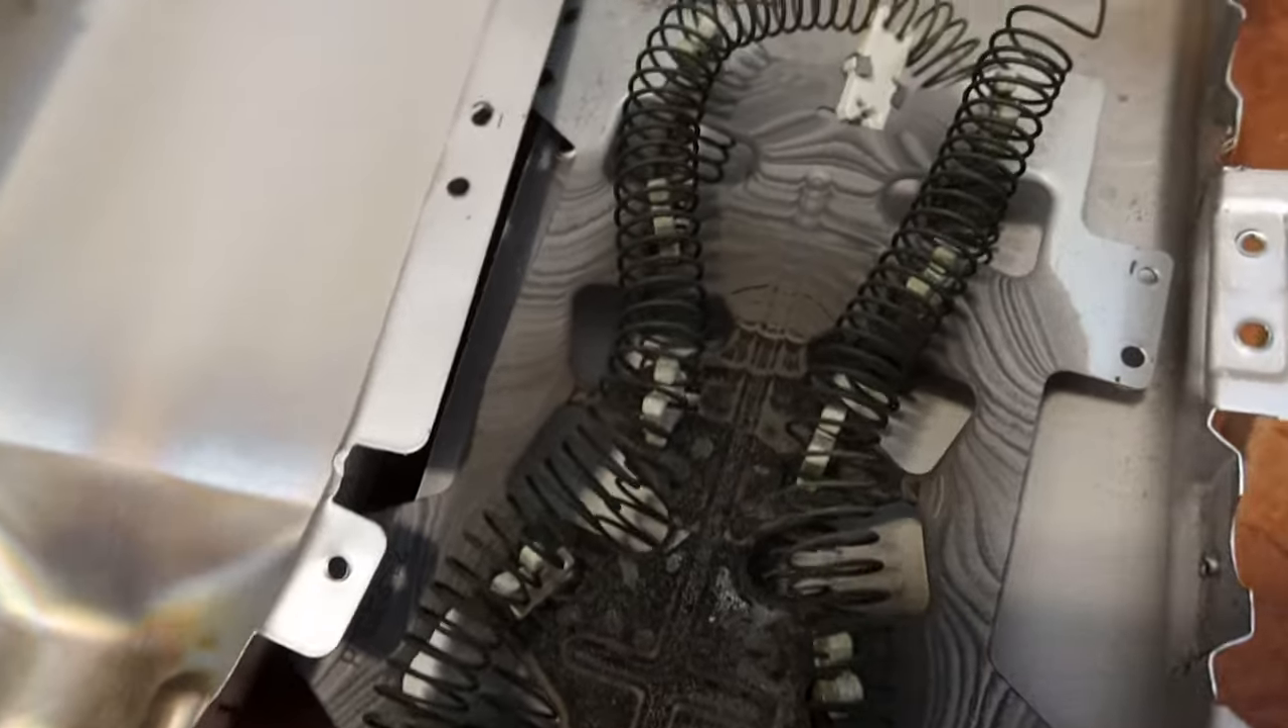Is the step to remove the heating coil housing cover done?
Yes.